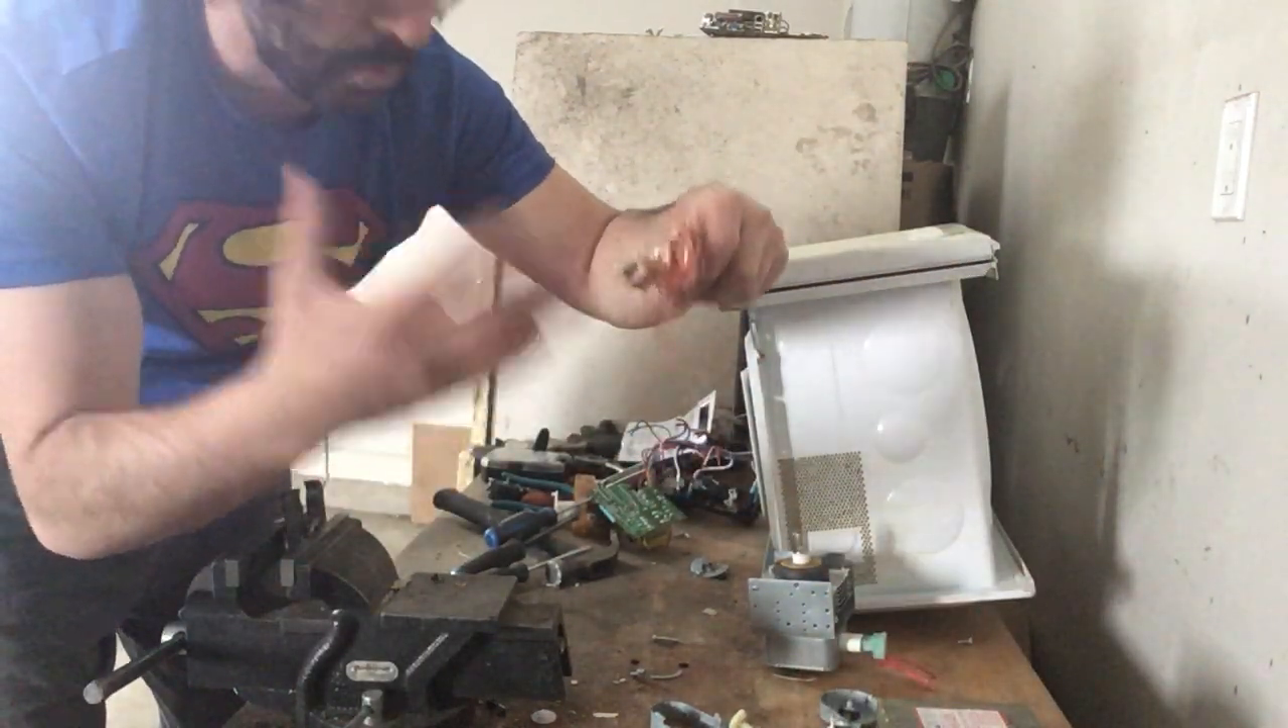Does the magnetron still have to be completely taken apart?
Yes.